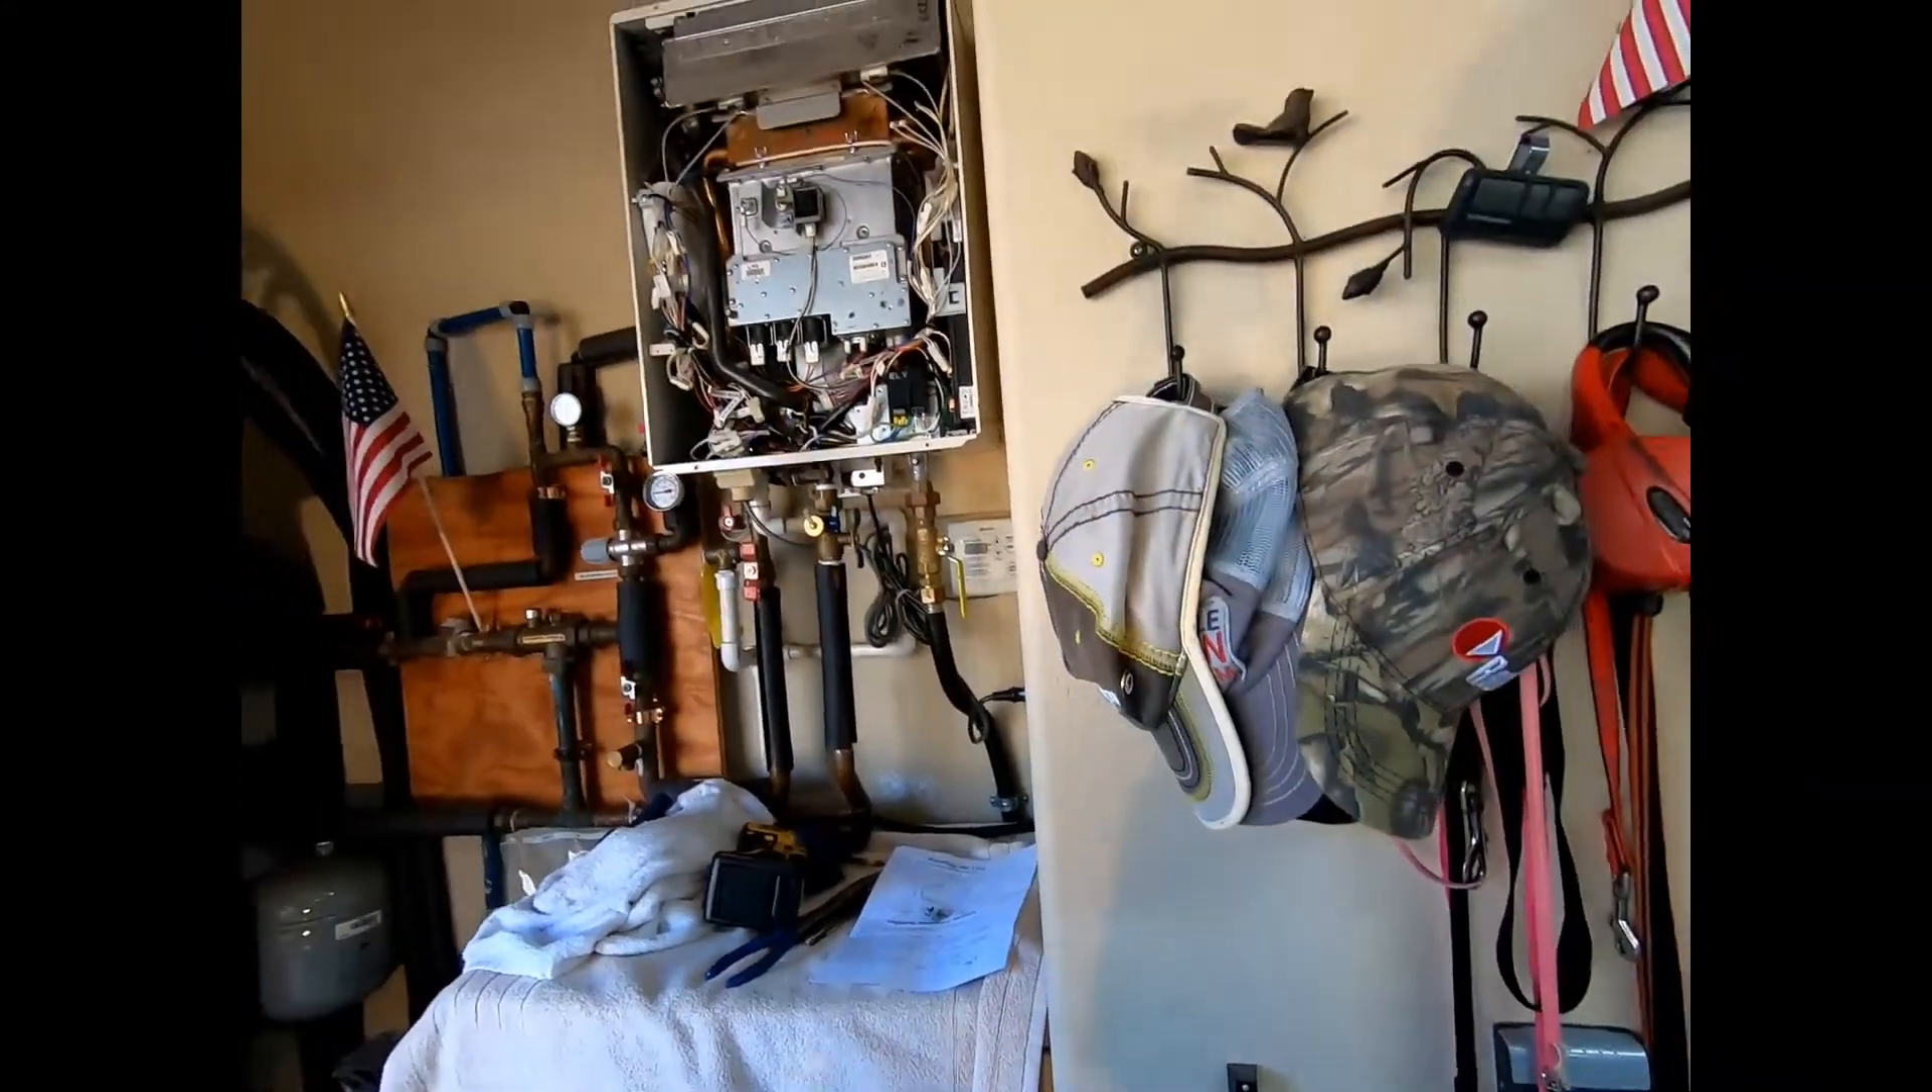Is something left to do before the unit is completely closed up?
Yes.